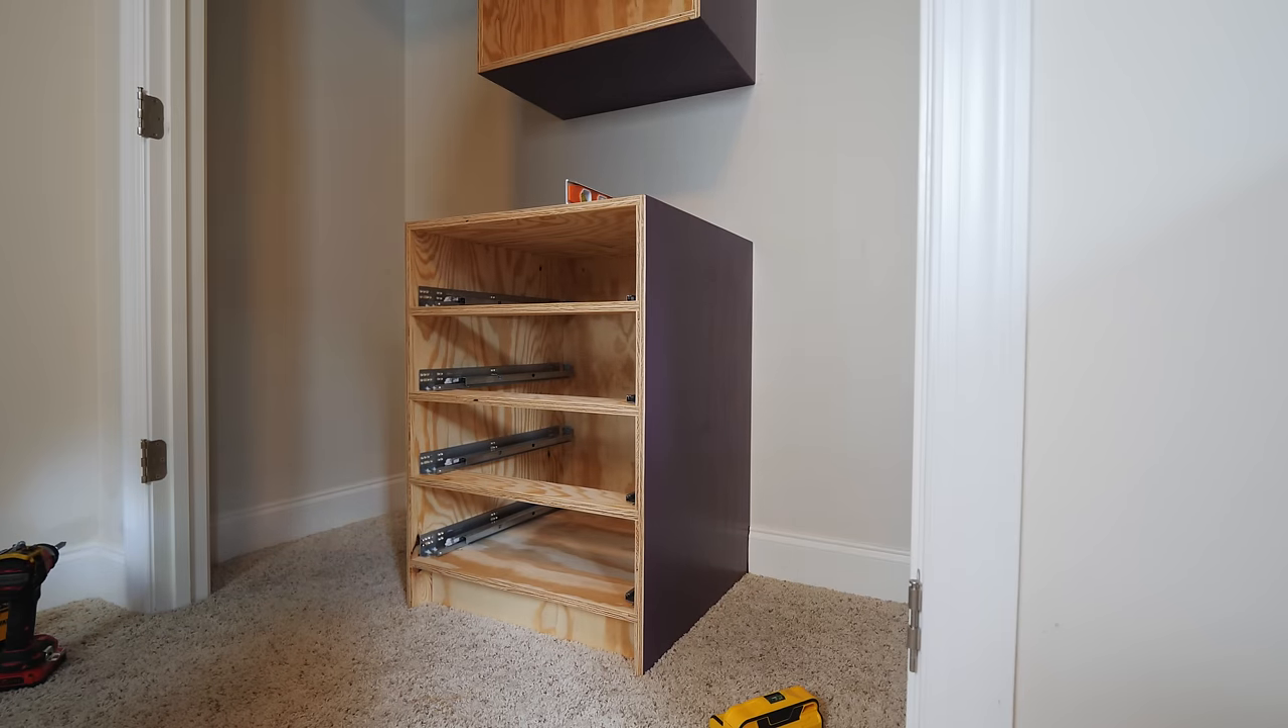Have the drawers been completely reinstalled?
No.